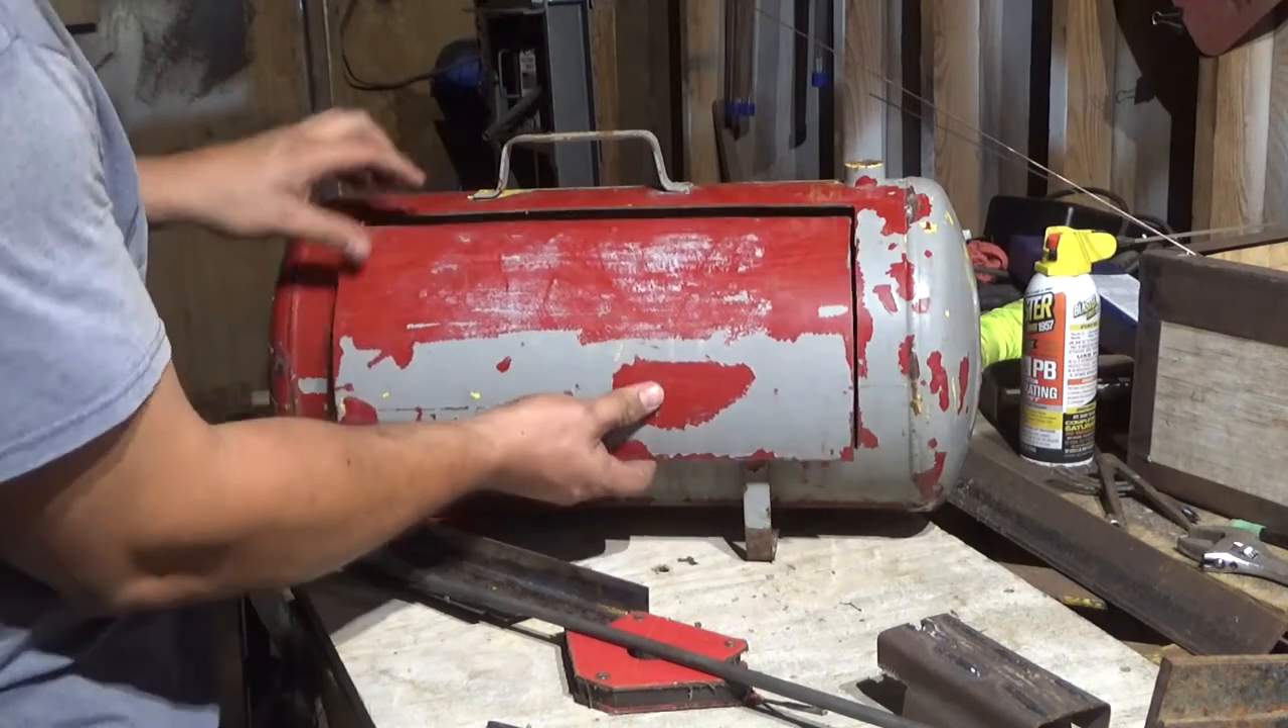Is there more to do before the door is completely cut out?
No.